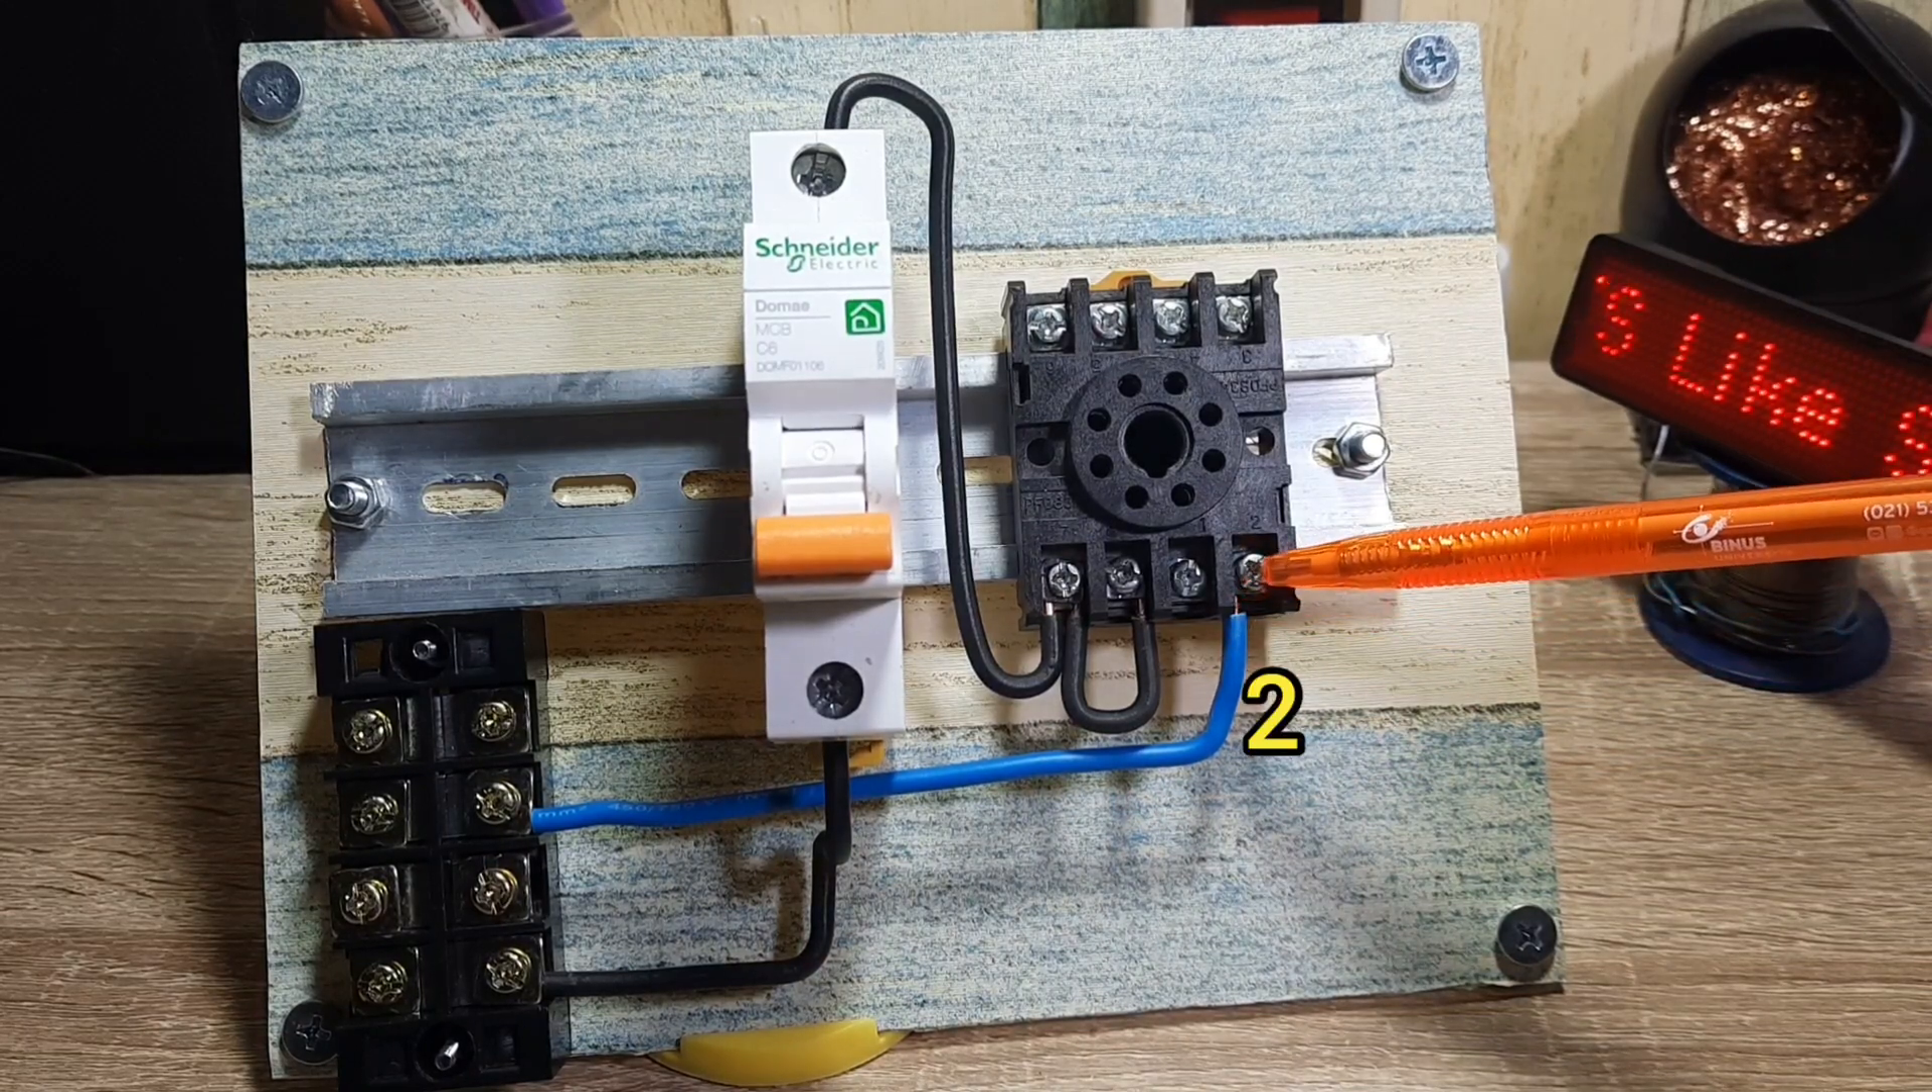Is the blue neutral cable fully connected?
Yes.